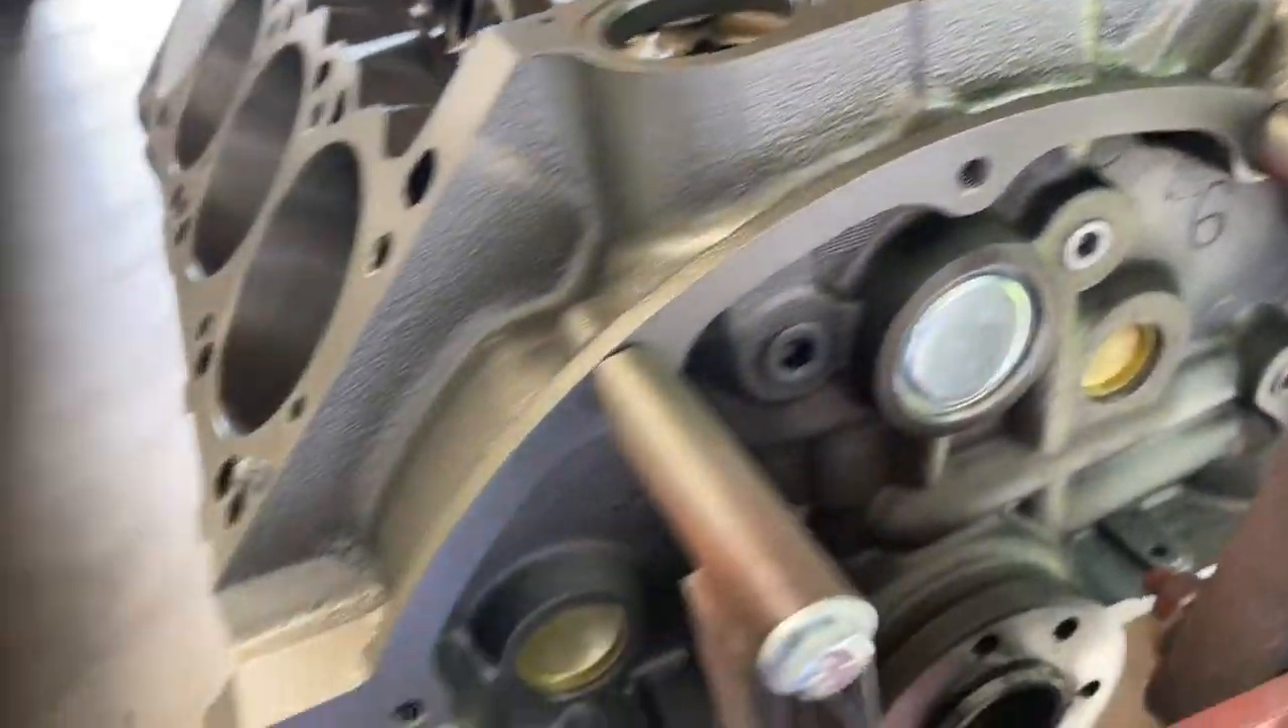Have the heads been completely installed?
No.